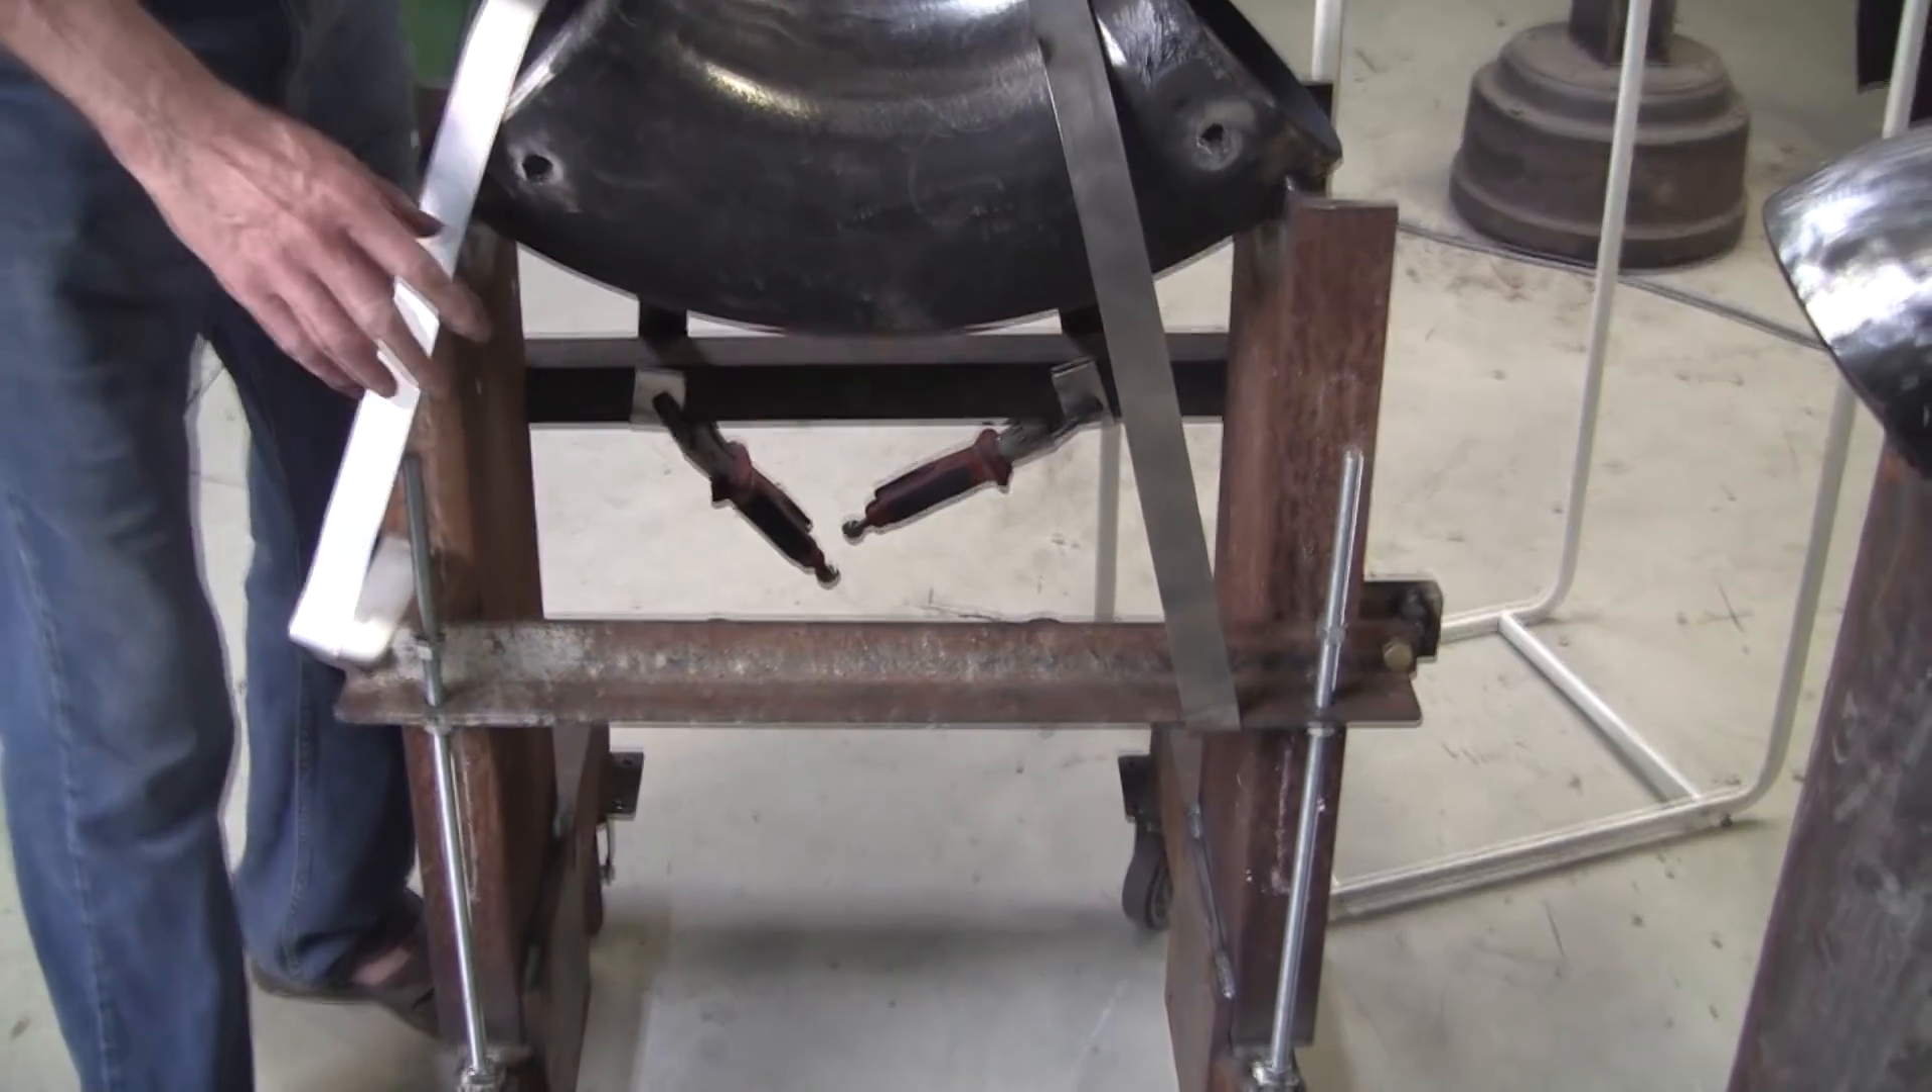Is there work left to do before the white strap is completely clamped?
Yes.